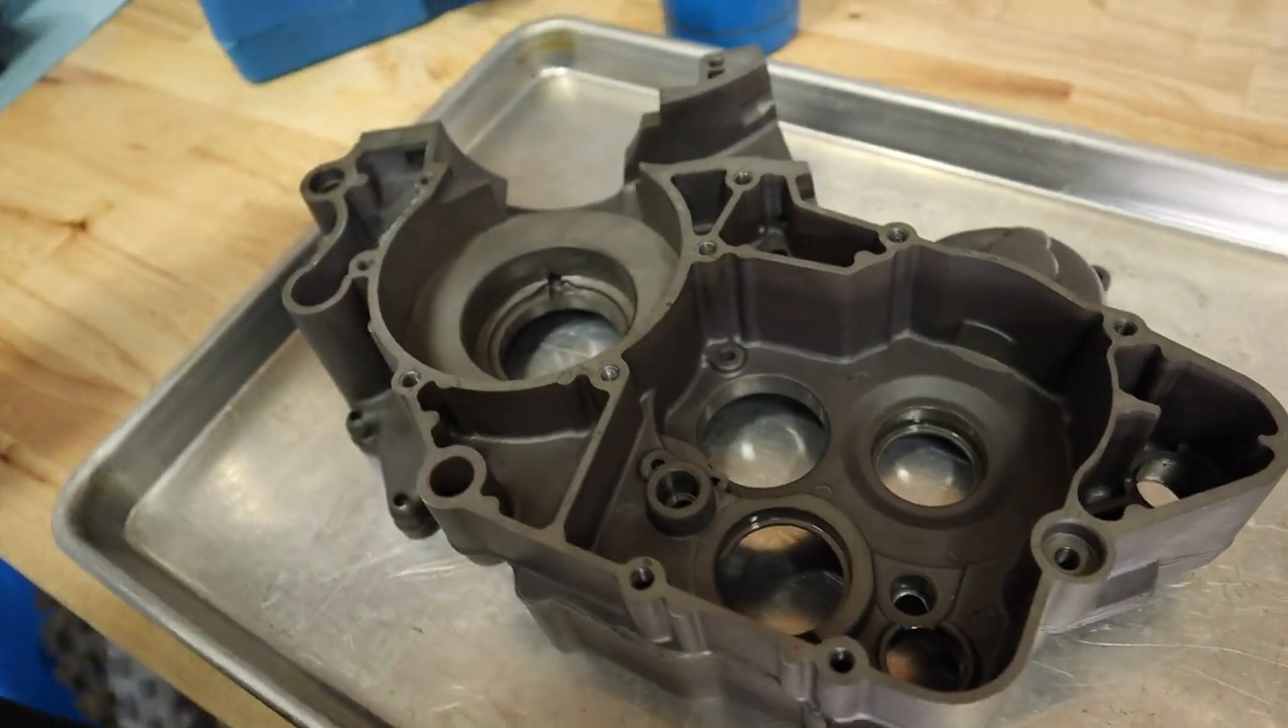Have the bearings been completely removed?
Yes.